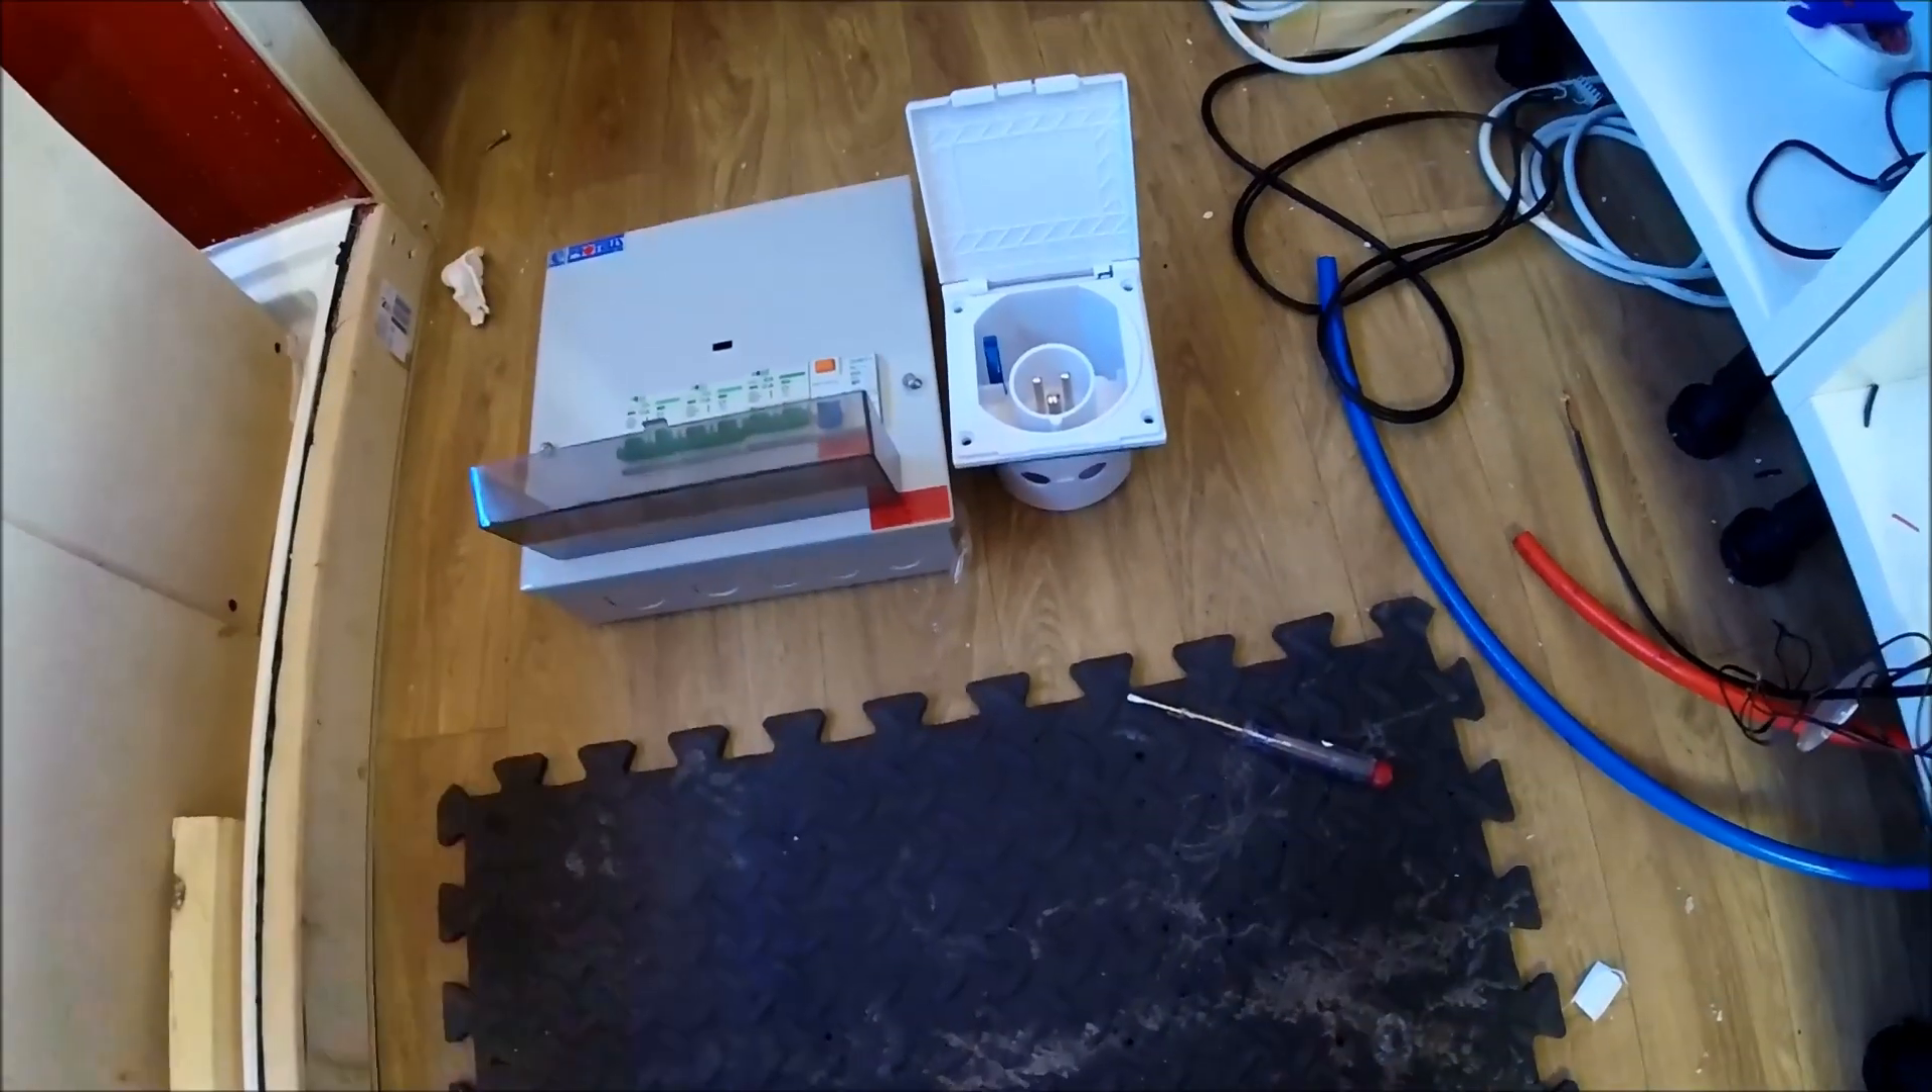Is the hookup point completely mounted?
No.